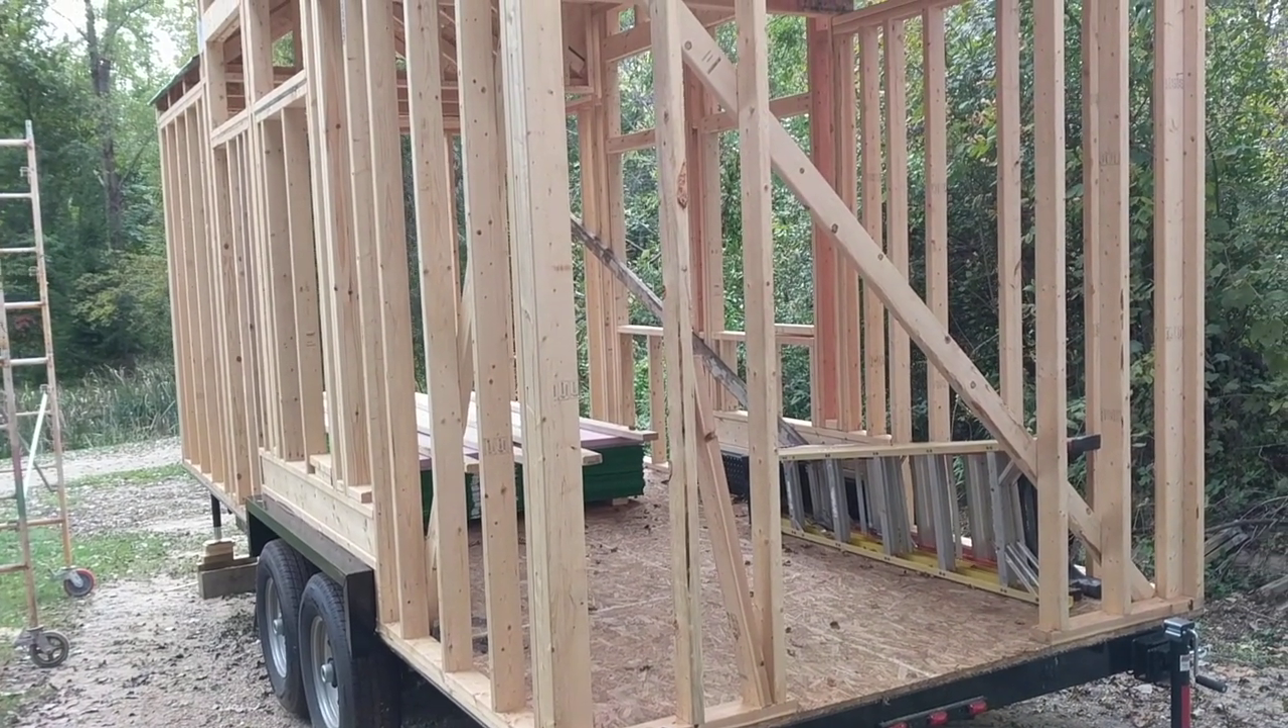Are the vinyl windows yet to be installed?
Yes.